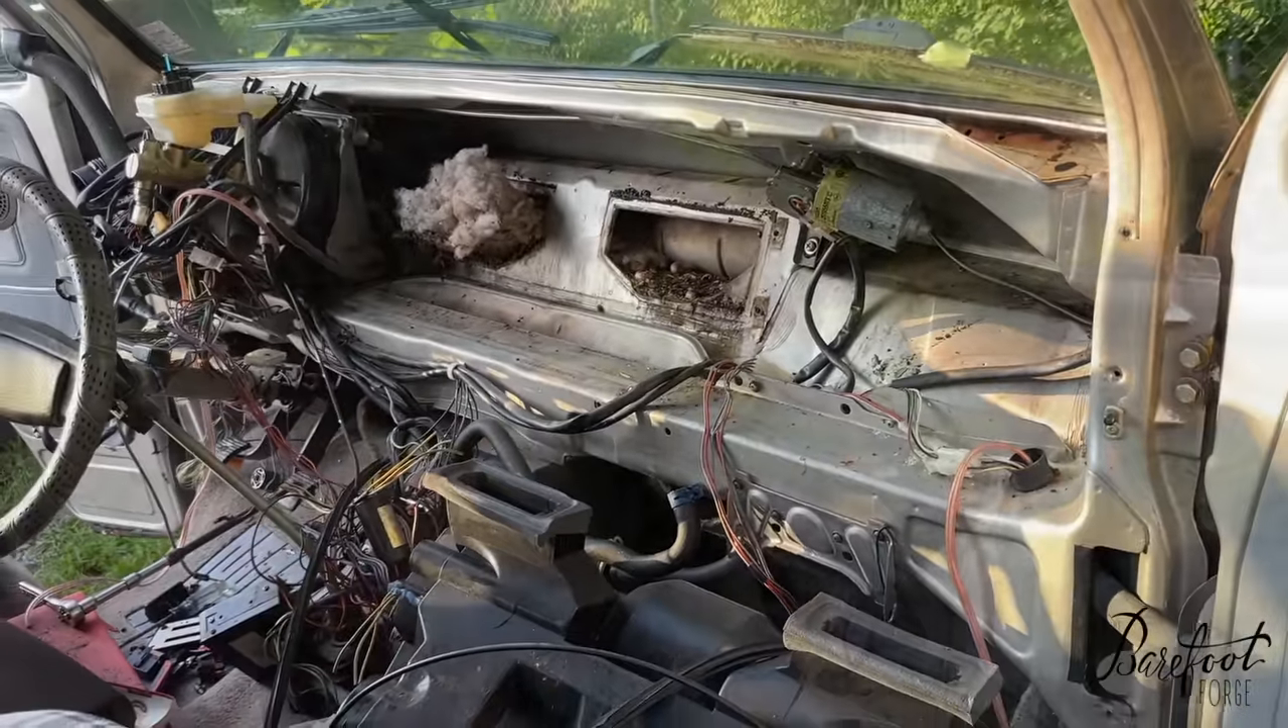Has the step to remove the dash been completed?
Yes.